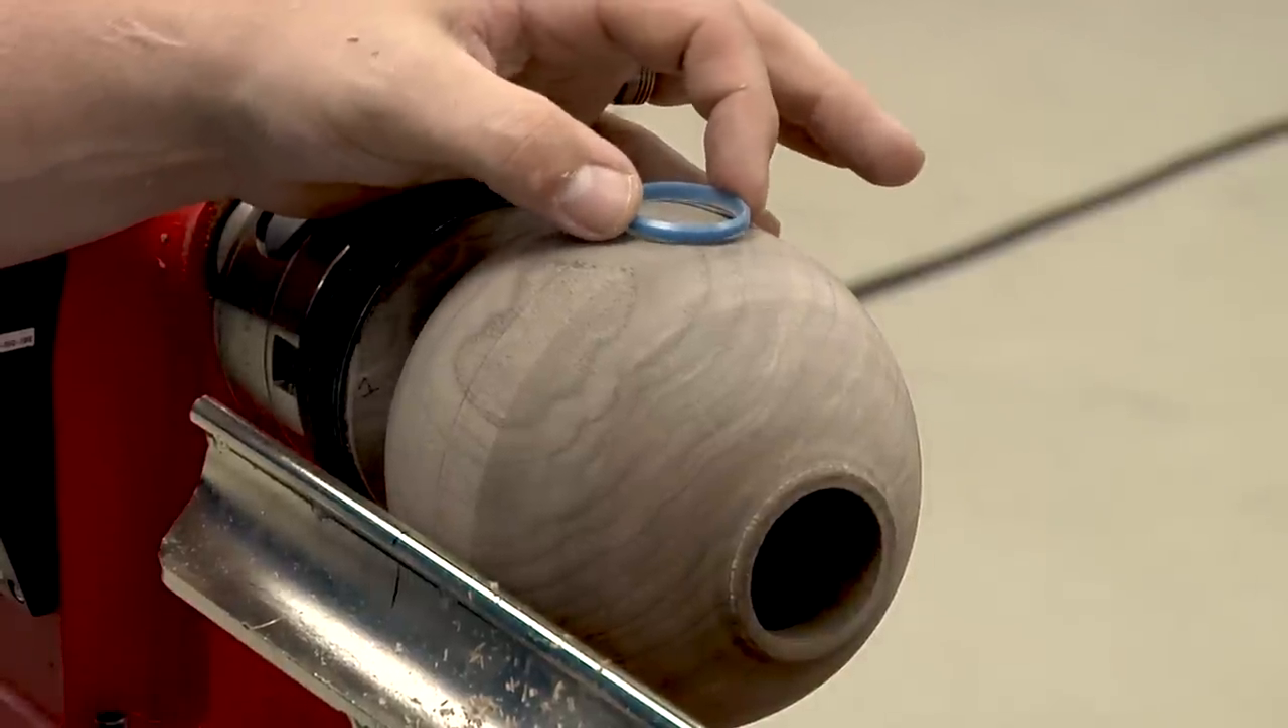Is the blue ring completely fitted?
No.